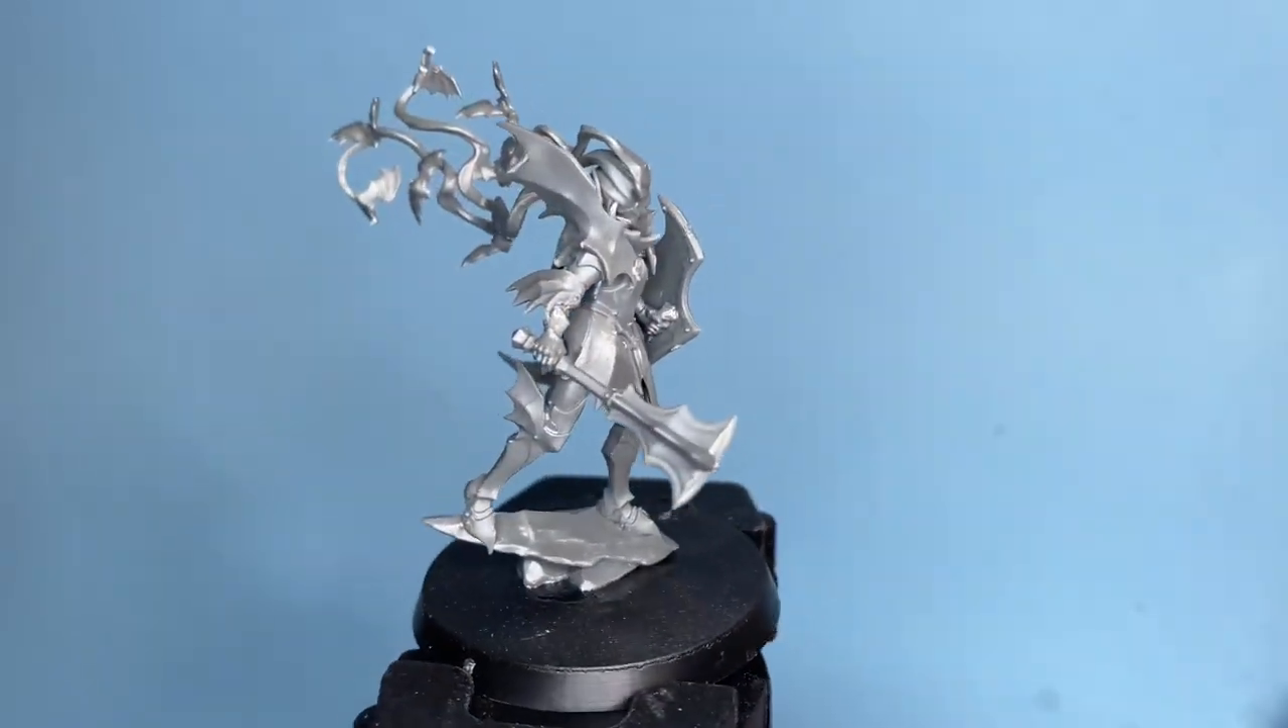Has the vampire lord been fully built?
Yes.